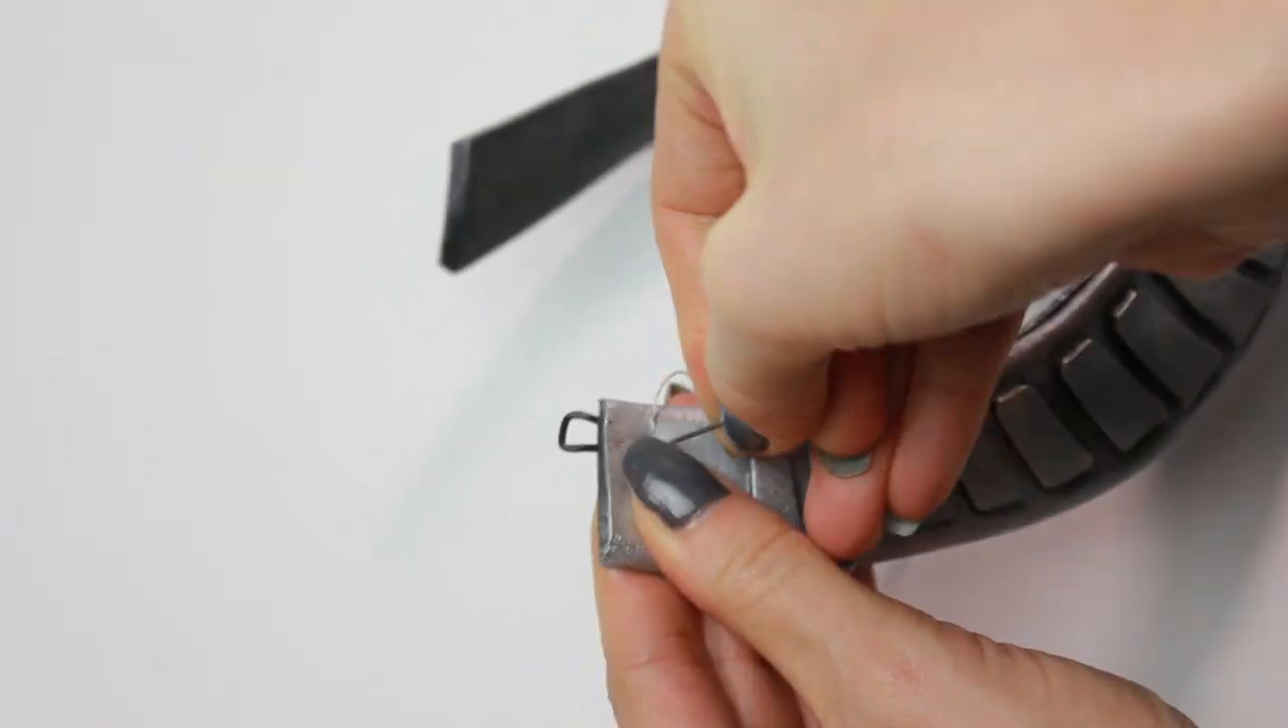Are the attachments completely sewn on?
No.